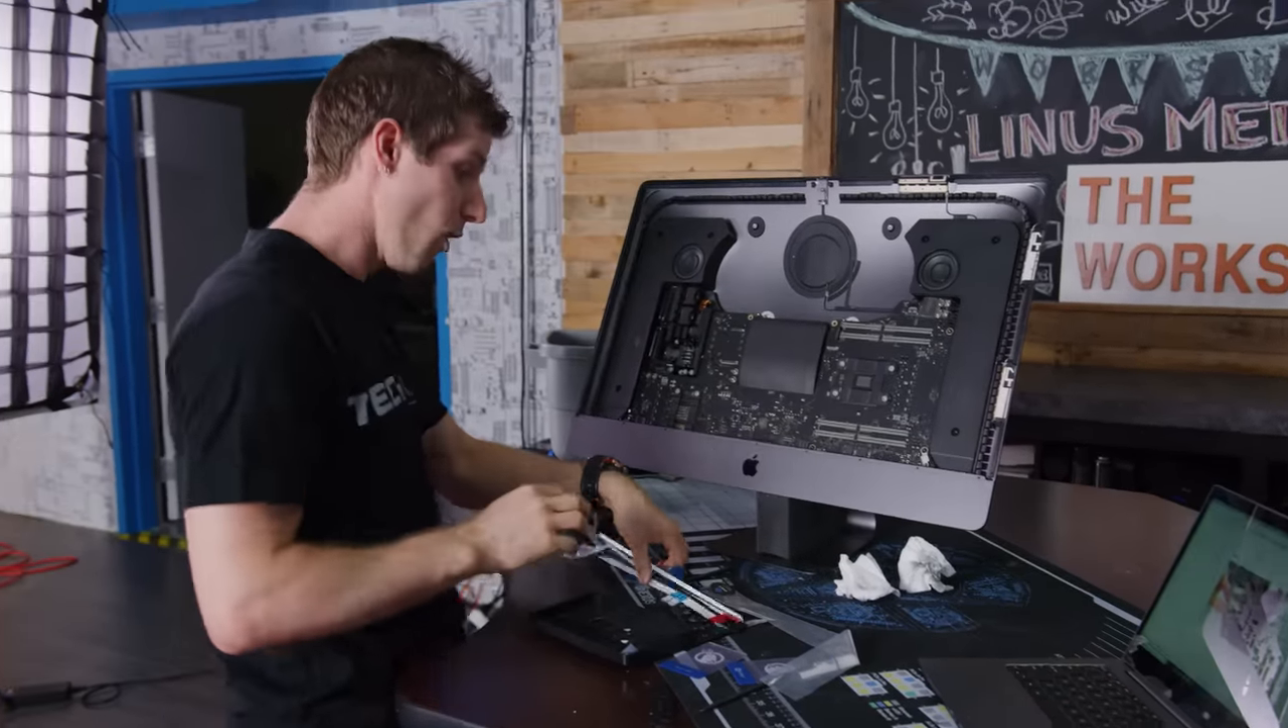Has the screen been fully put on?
No.